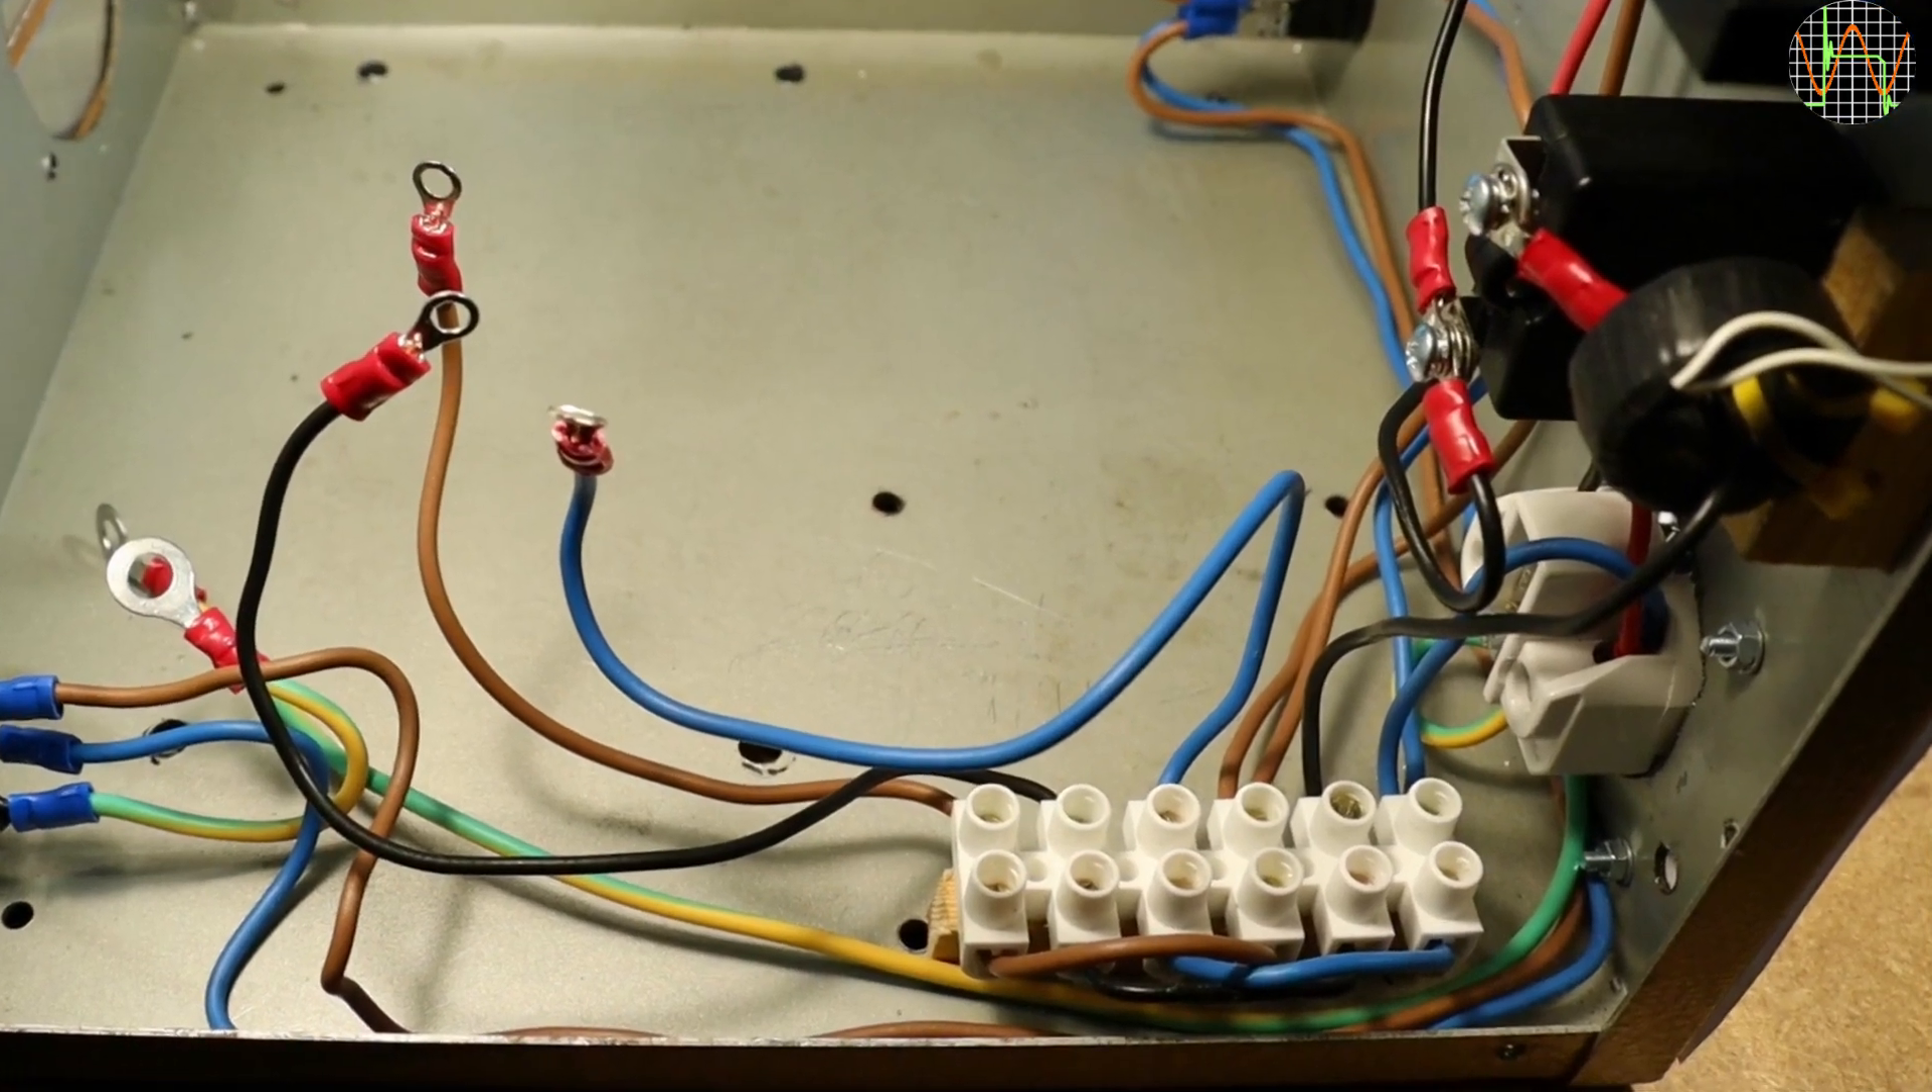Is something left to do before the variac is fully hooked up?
Yes.